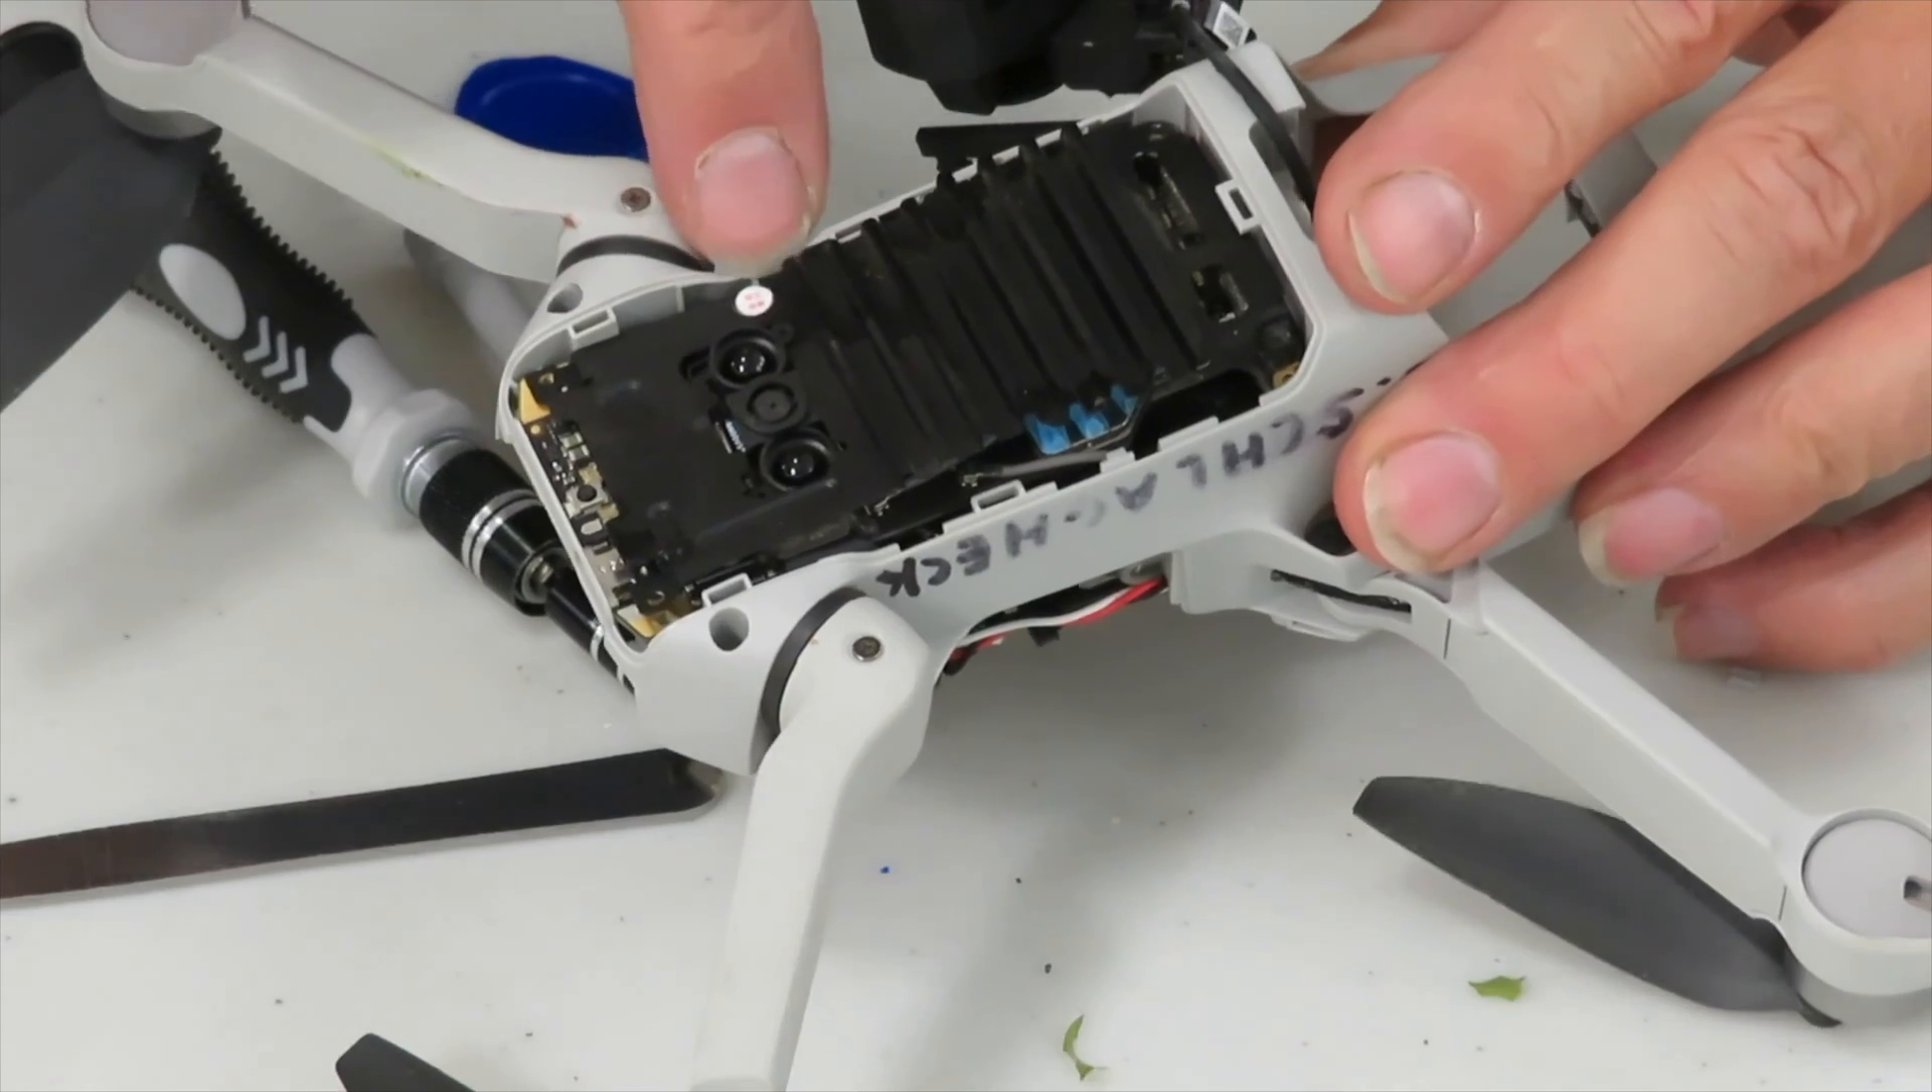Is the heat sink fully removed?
No.